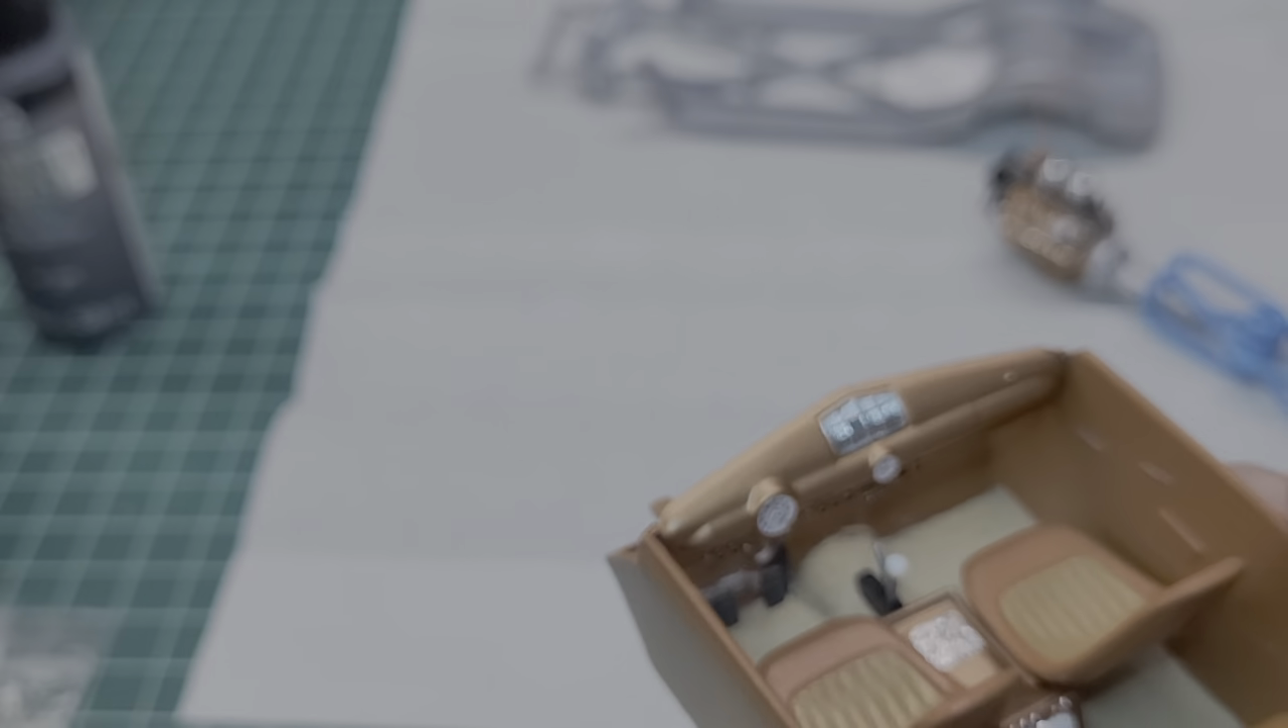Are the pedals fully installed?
Yes.